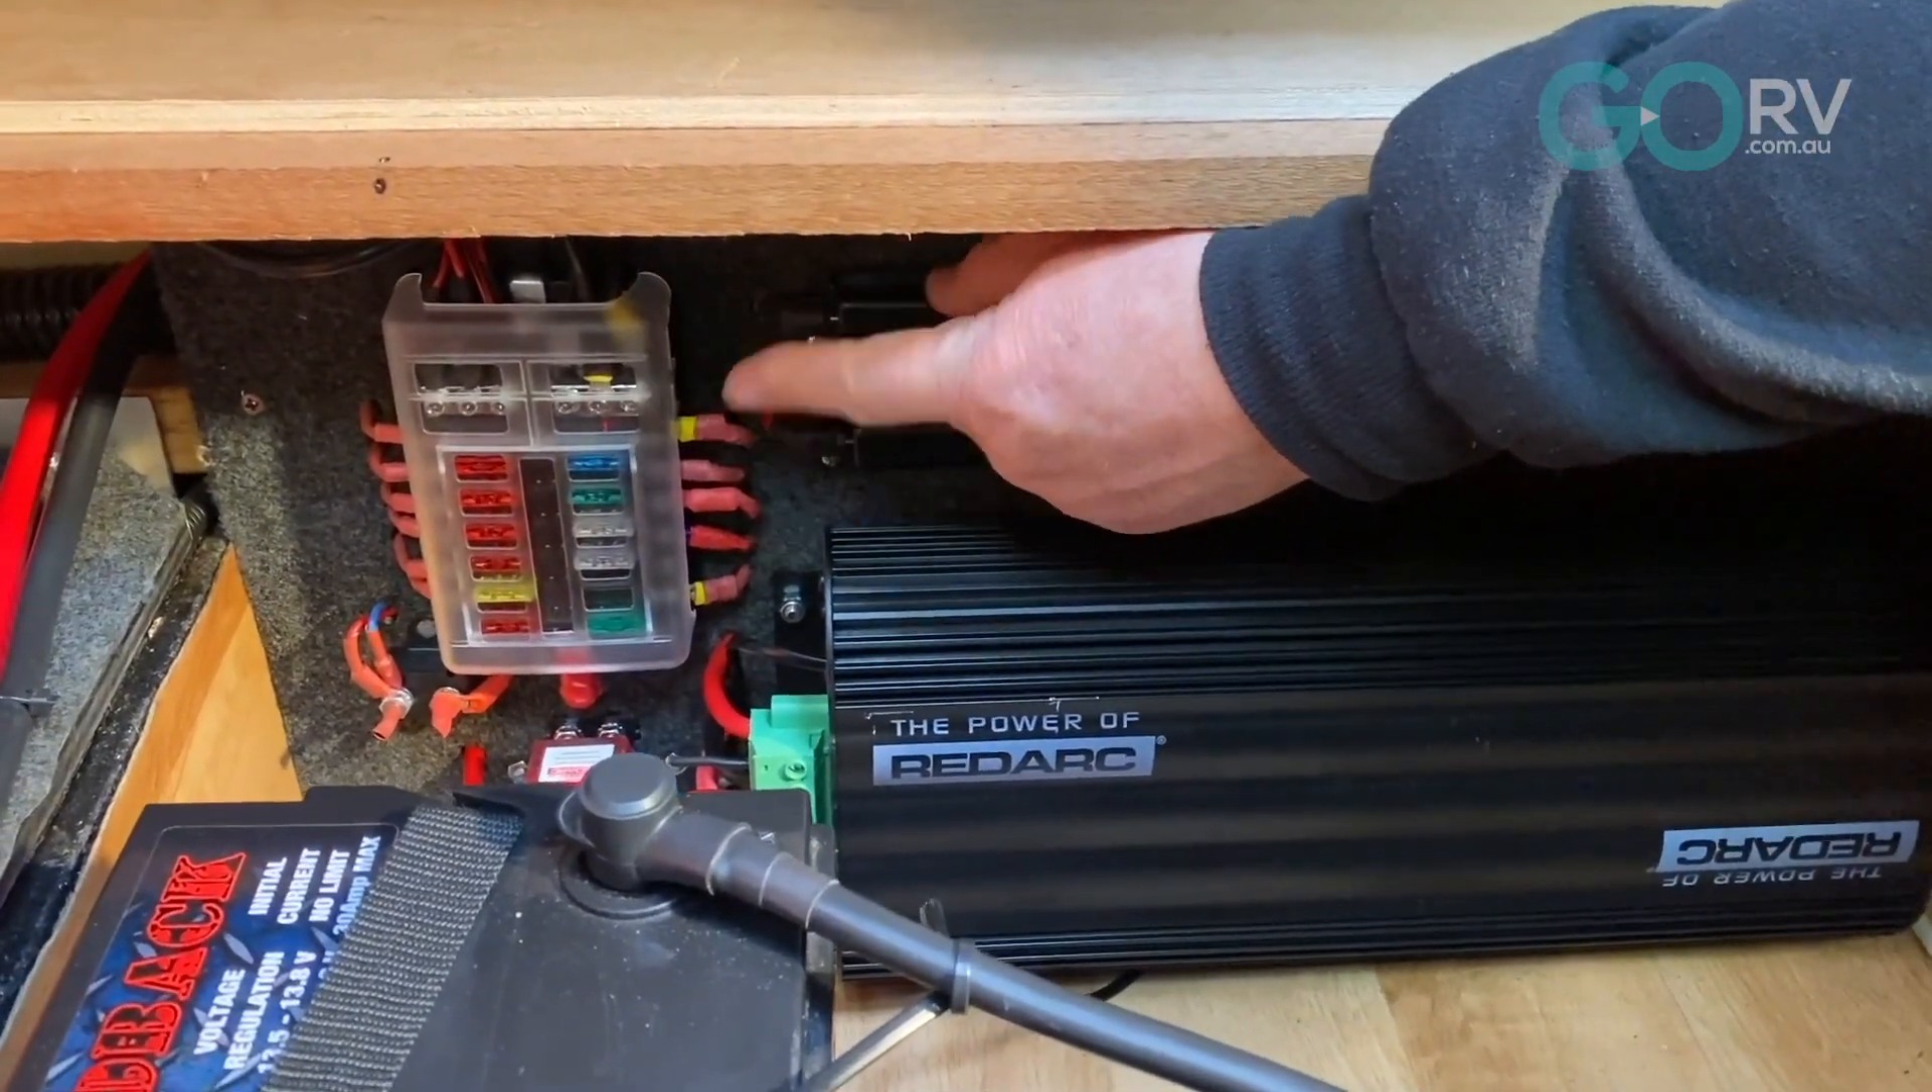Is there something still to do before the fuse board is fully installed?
No.